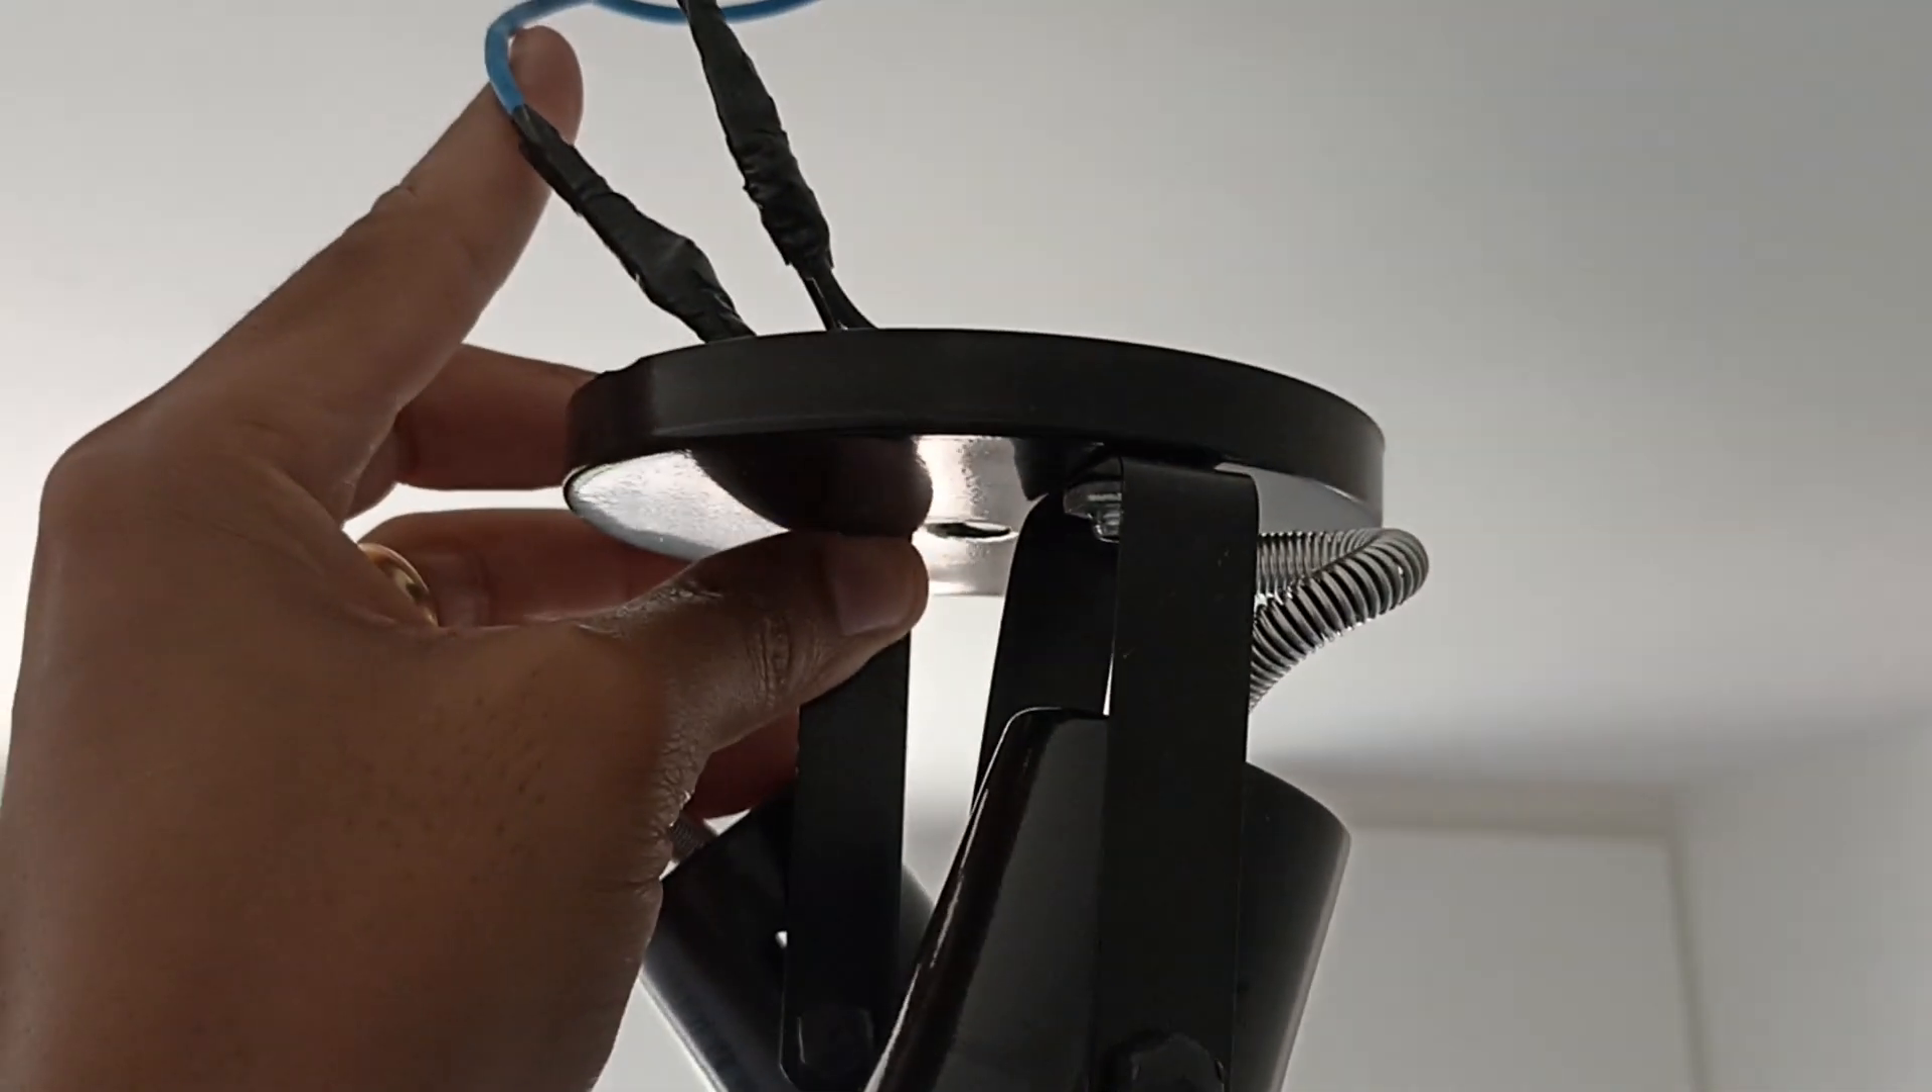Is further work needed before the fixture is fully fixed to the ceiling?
Yes.